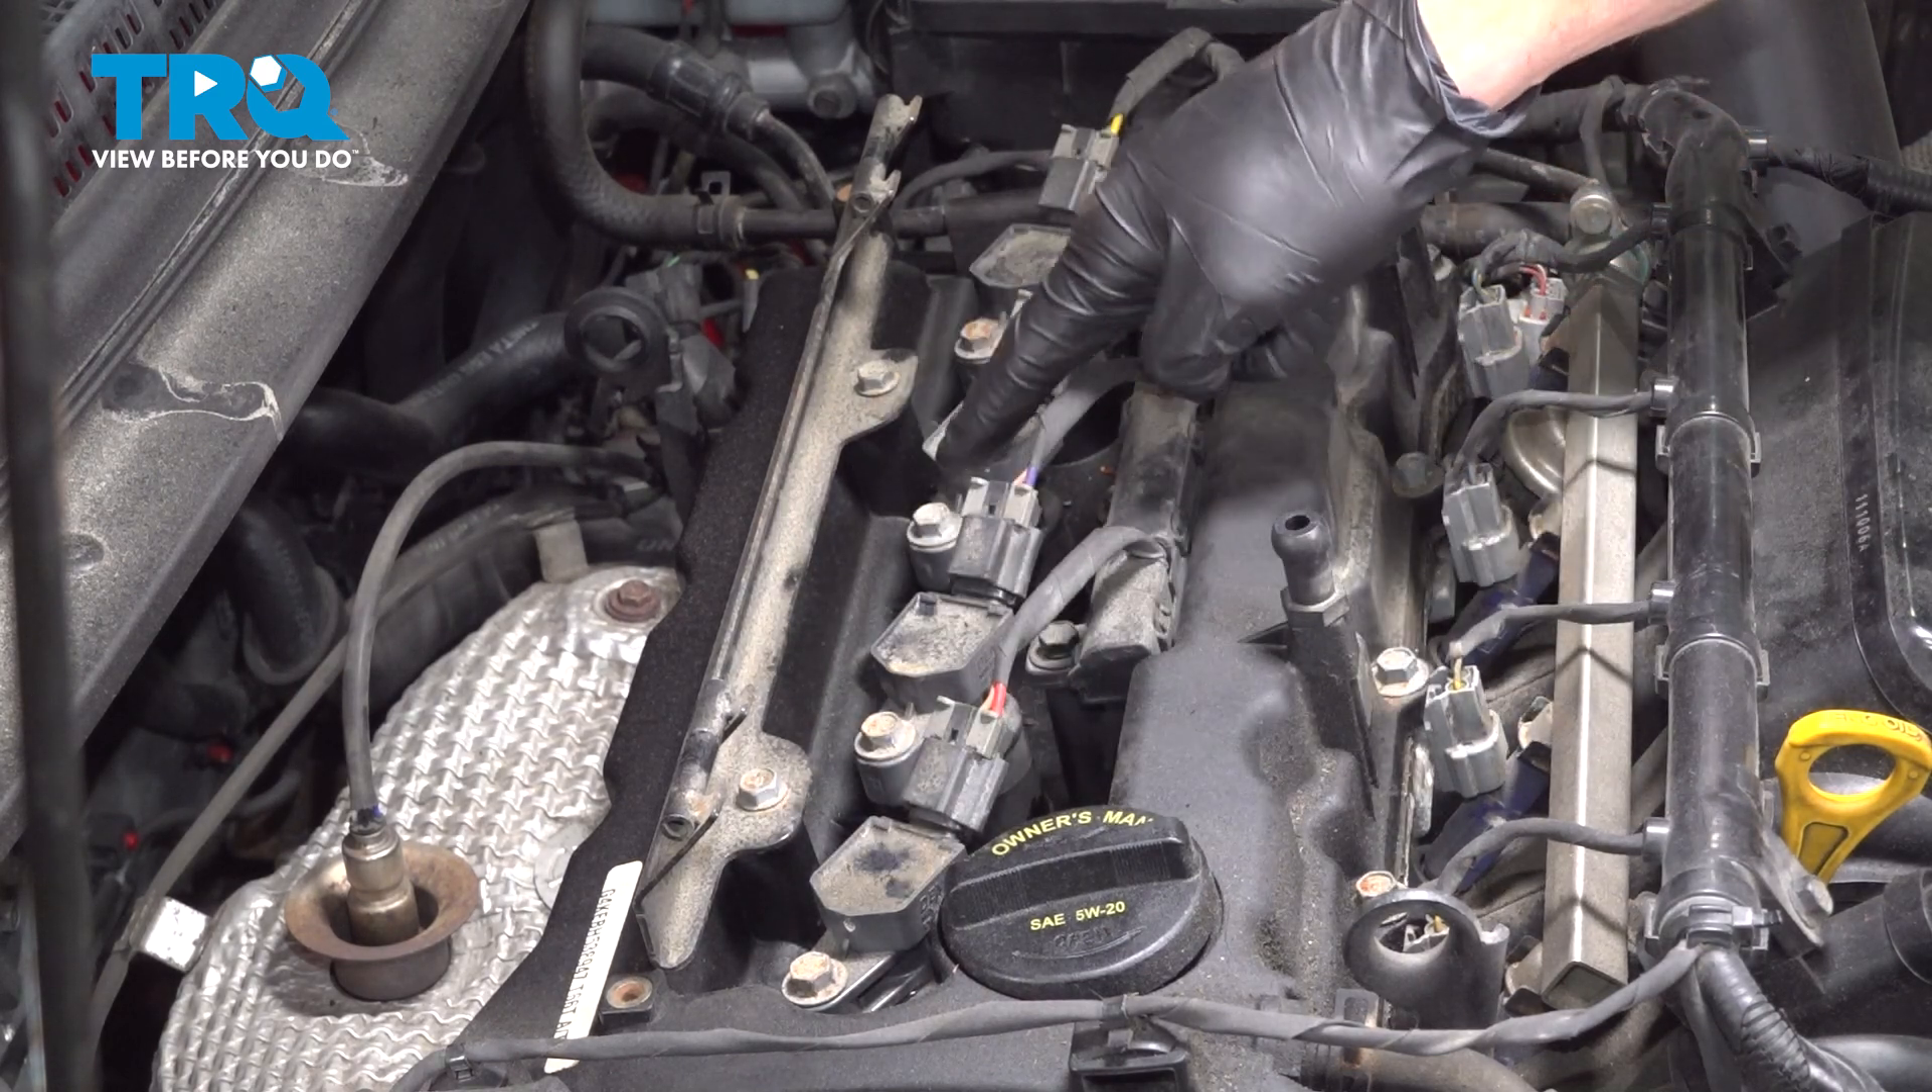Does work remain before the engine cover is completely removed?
No.